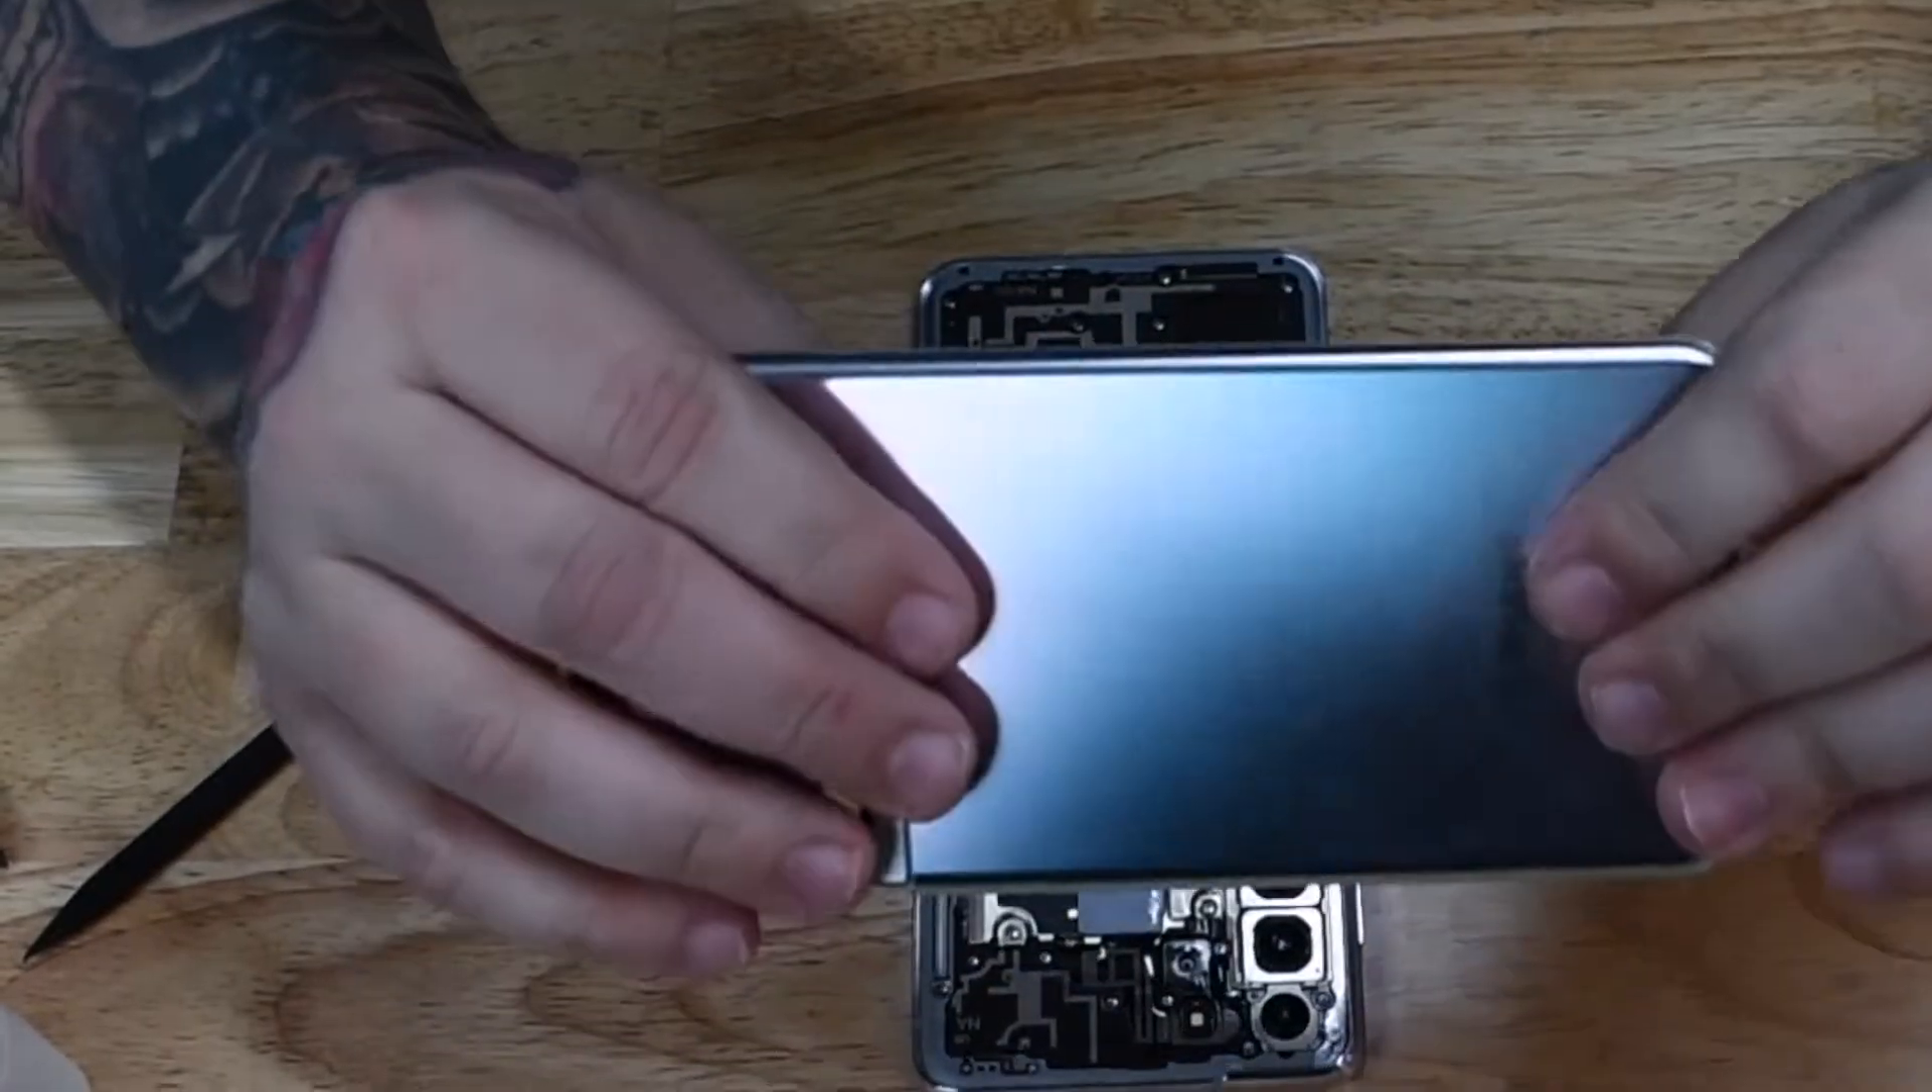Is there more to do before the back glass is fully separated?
No.